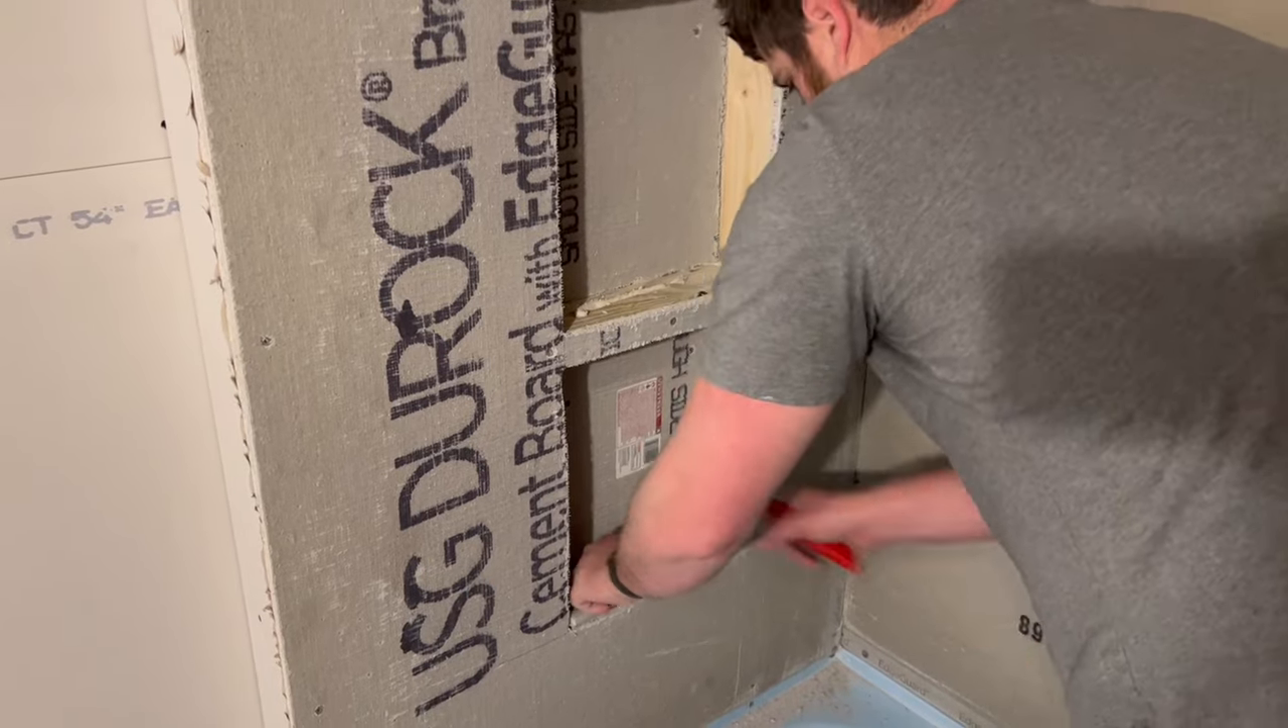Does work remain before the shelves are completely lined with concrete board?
Yes.